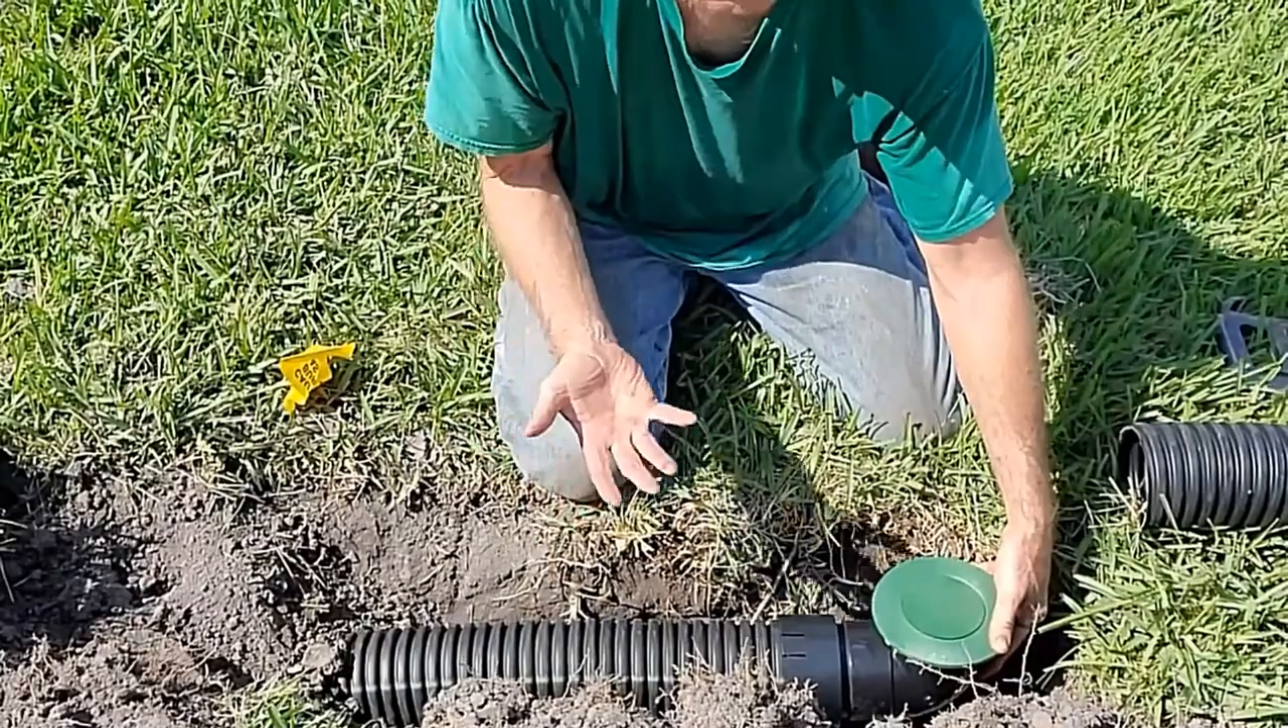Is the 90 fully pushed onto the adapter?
Yes.